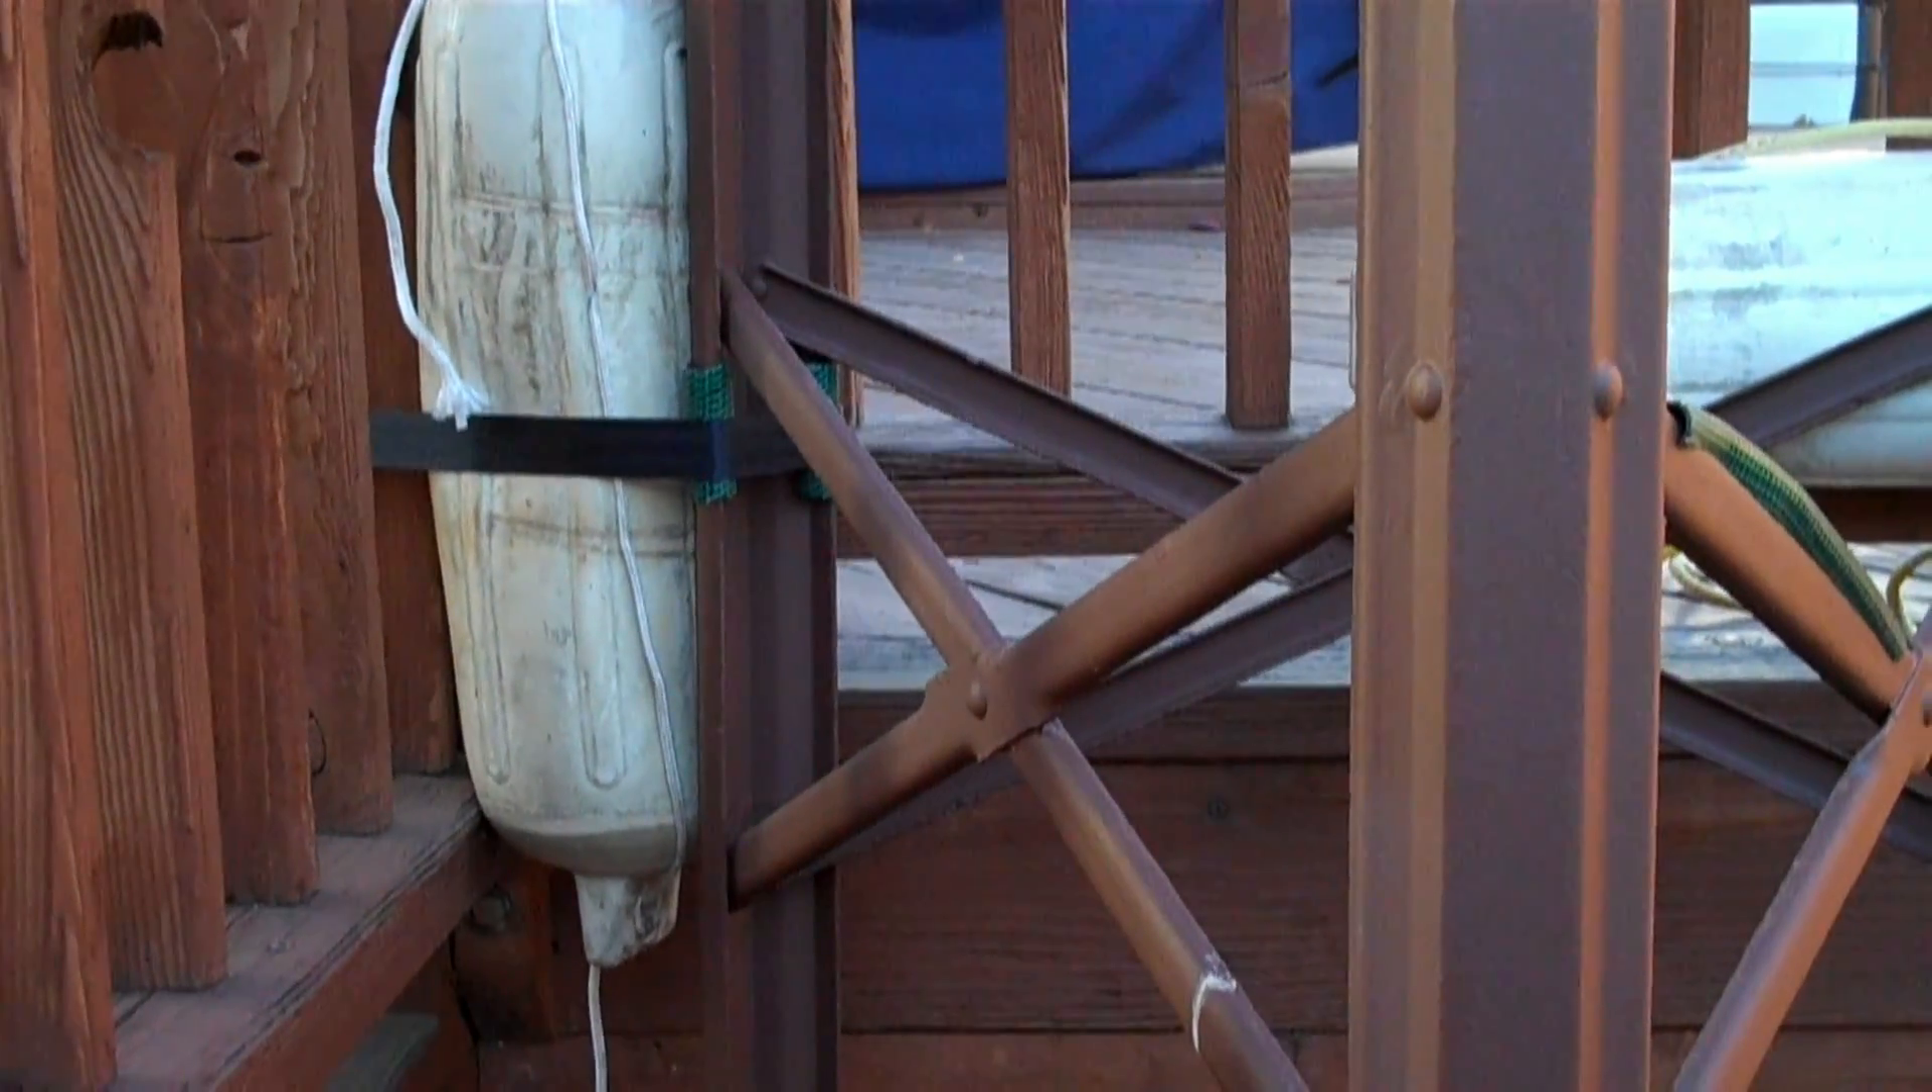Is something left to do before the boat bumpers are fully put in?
No.